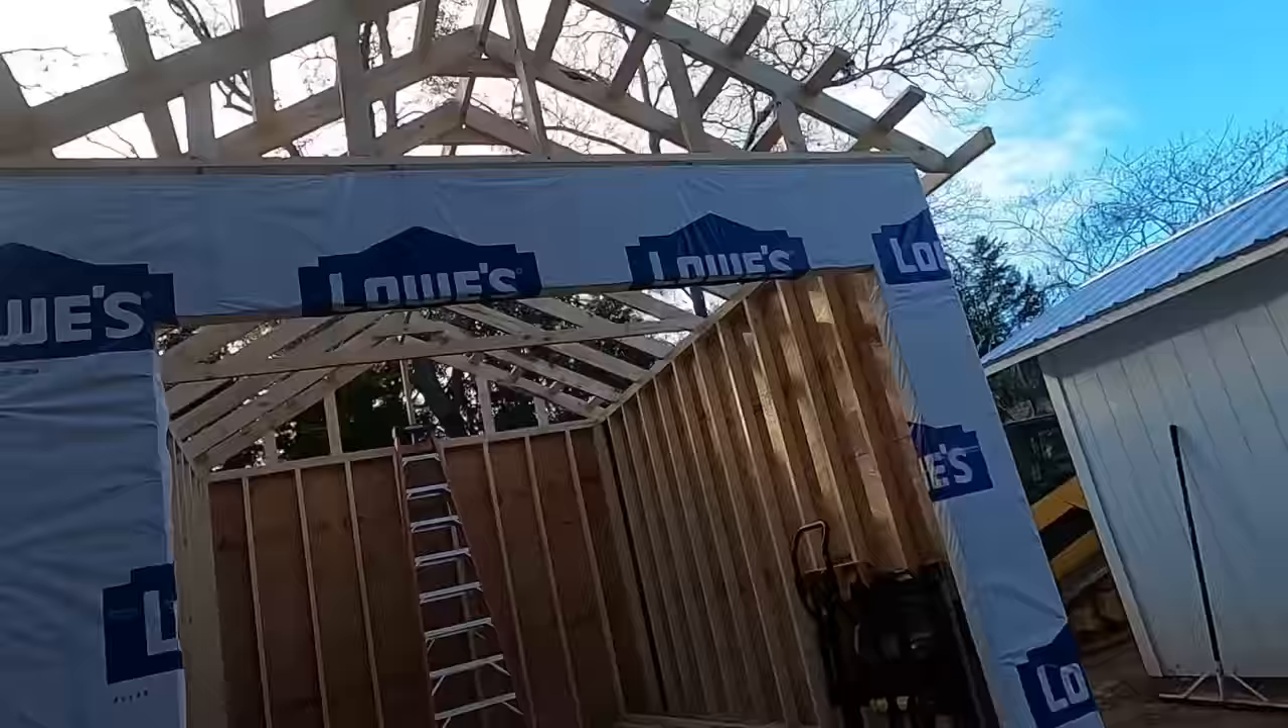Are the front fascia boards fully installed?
No.